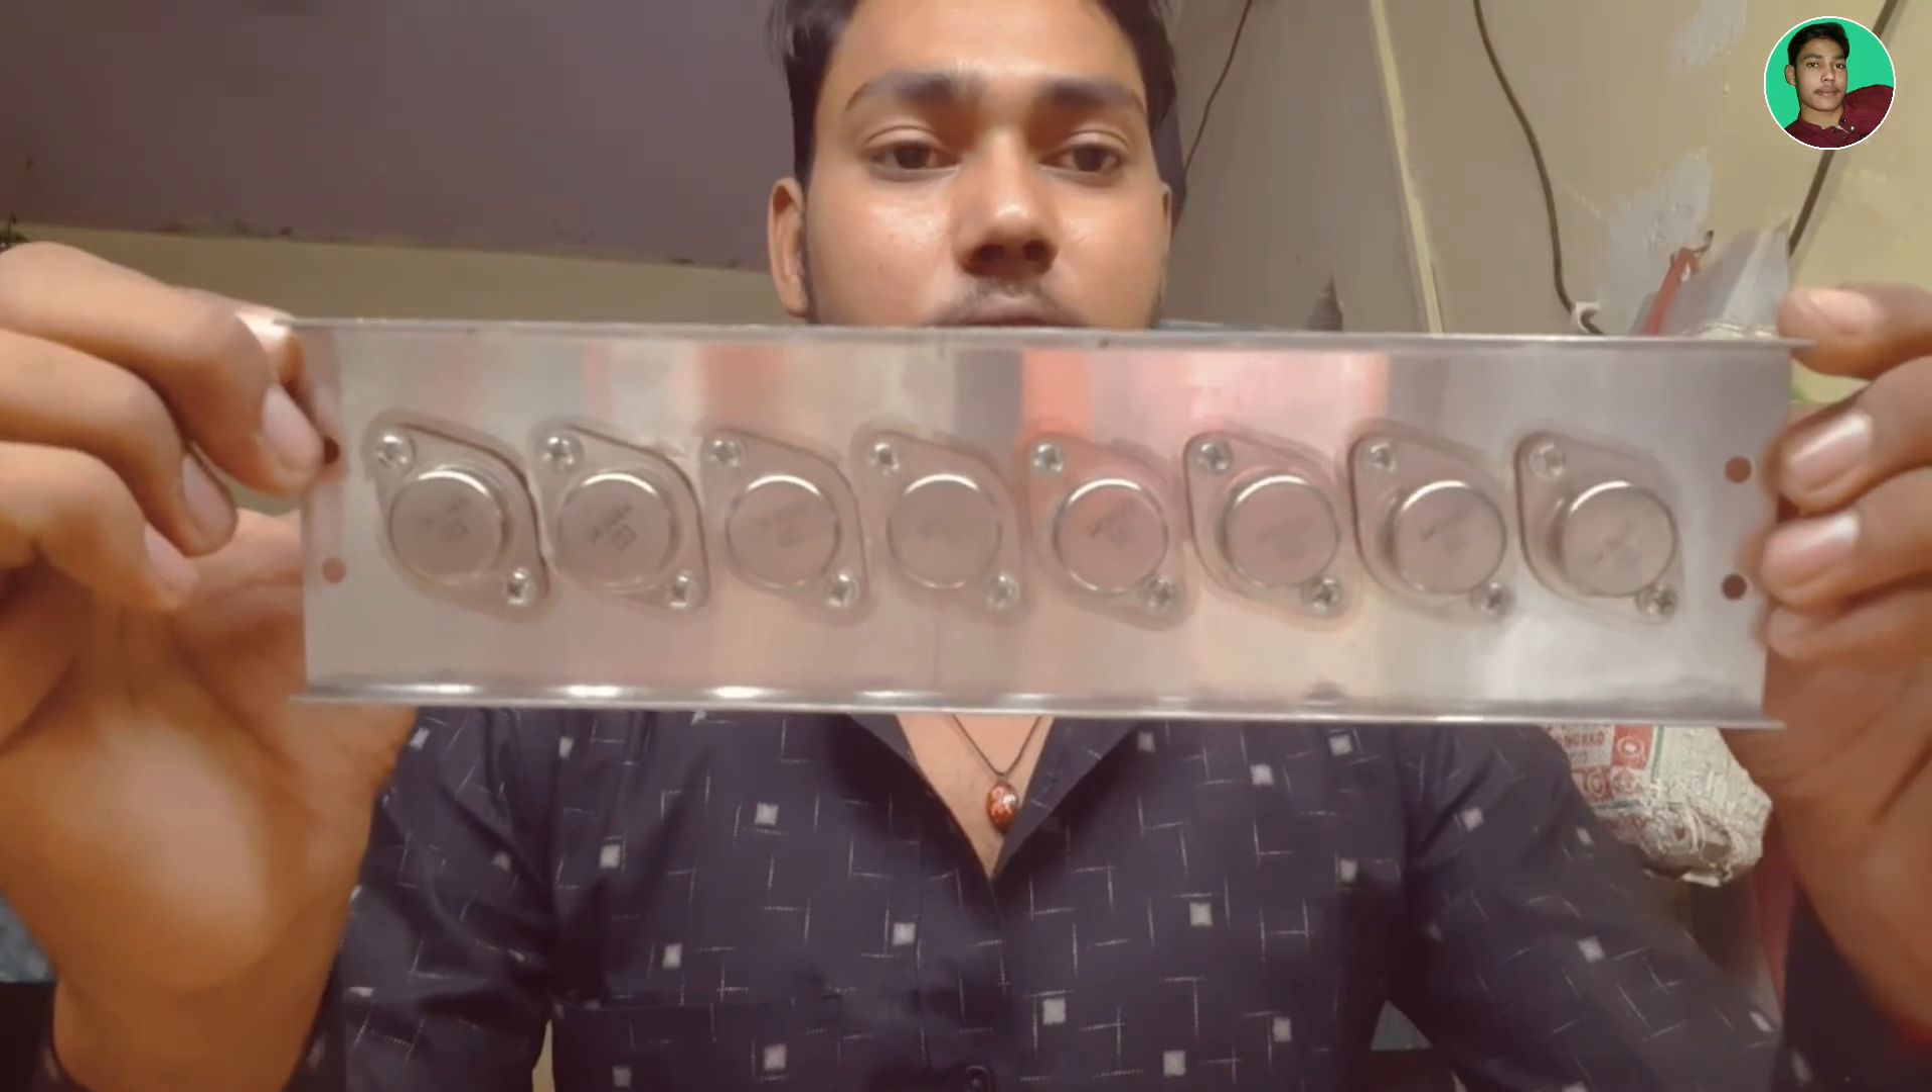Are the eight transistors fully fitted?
Yes.